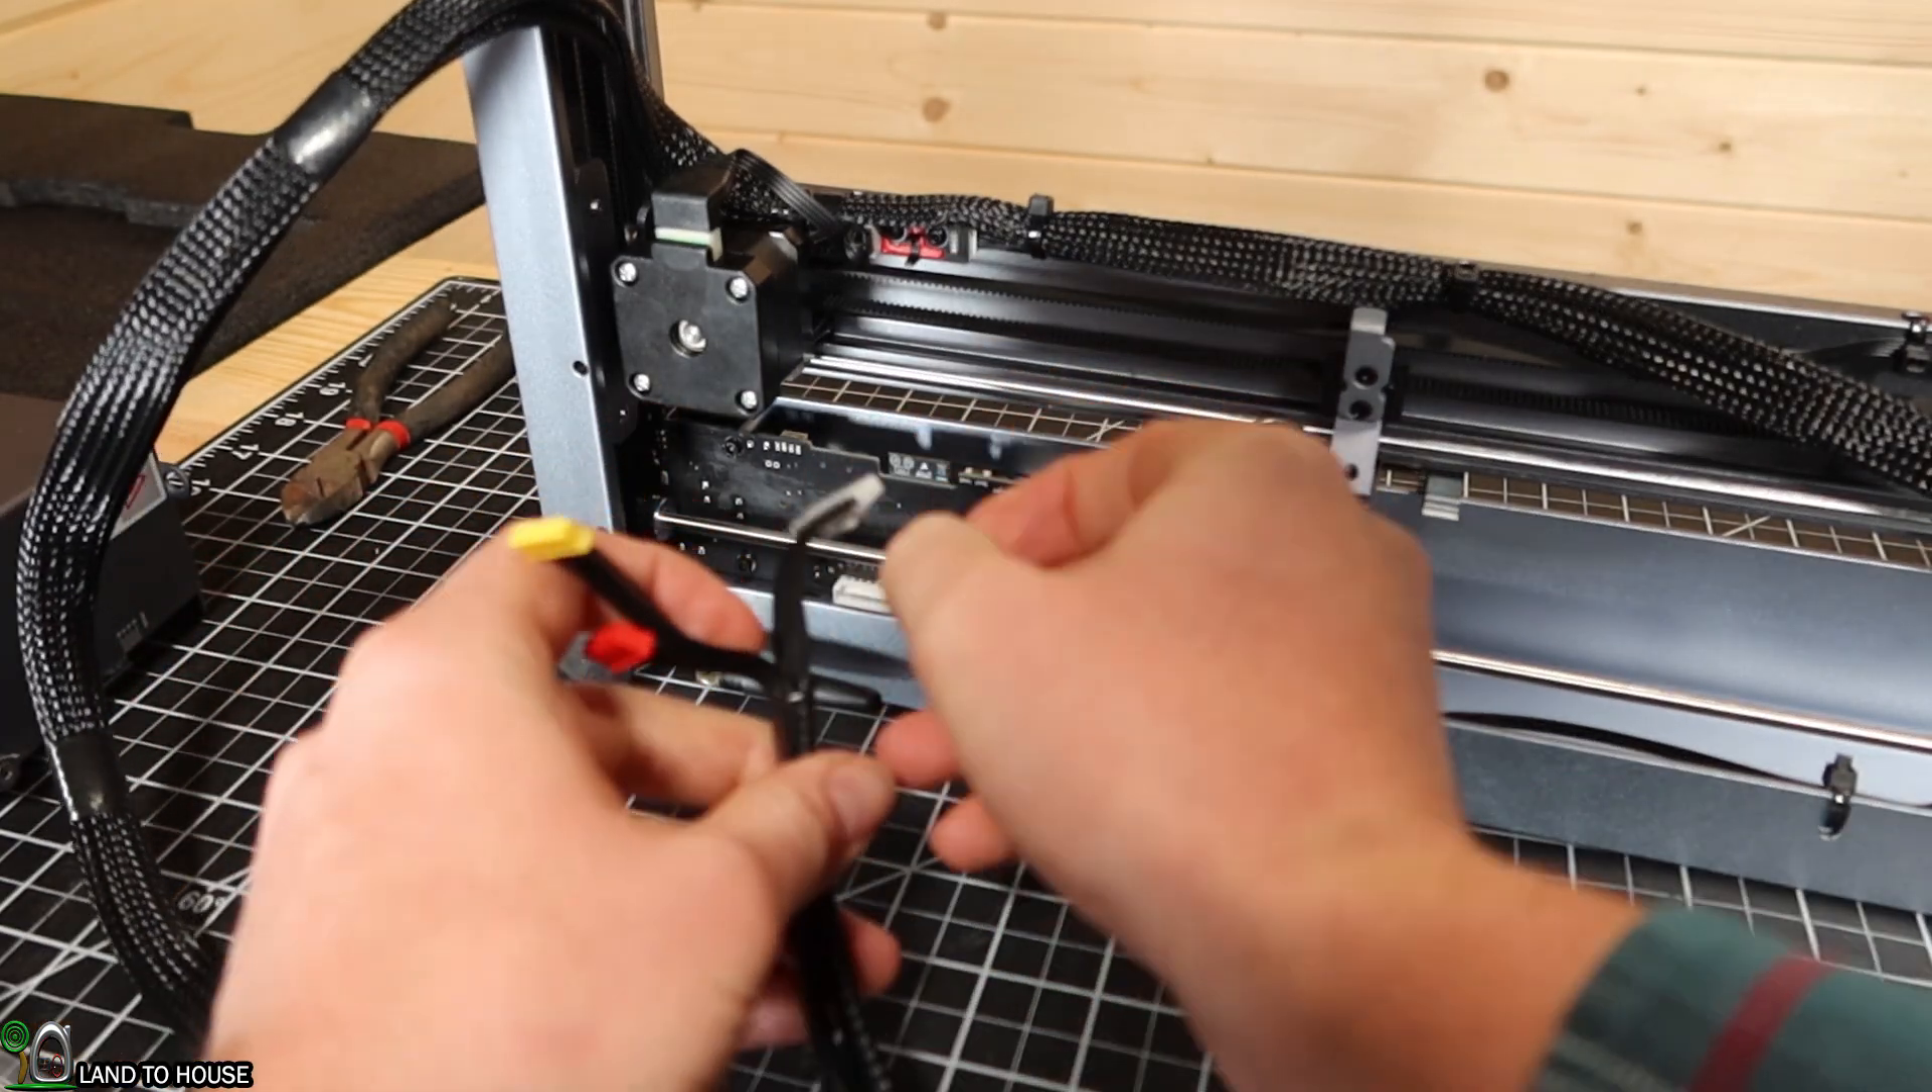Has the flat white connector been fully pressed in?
No.